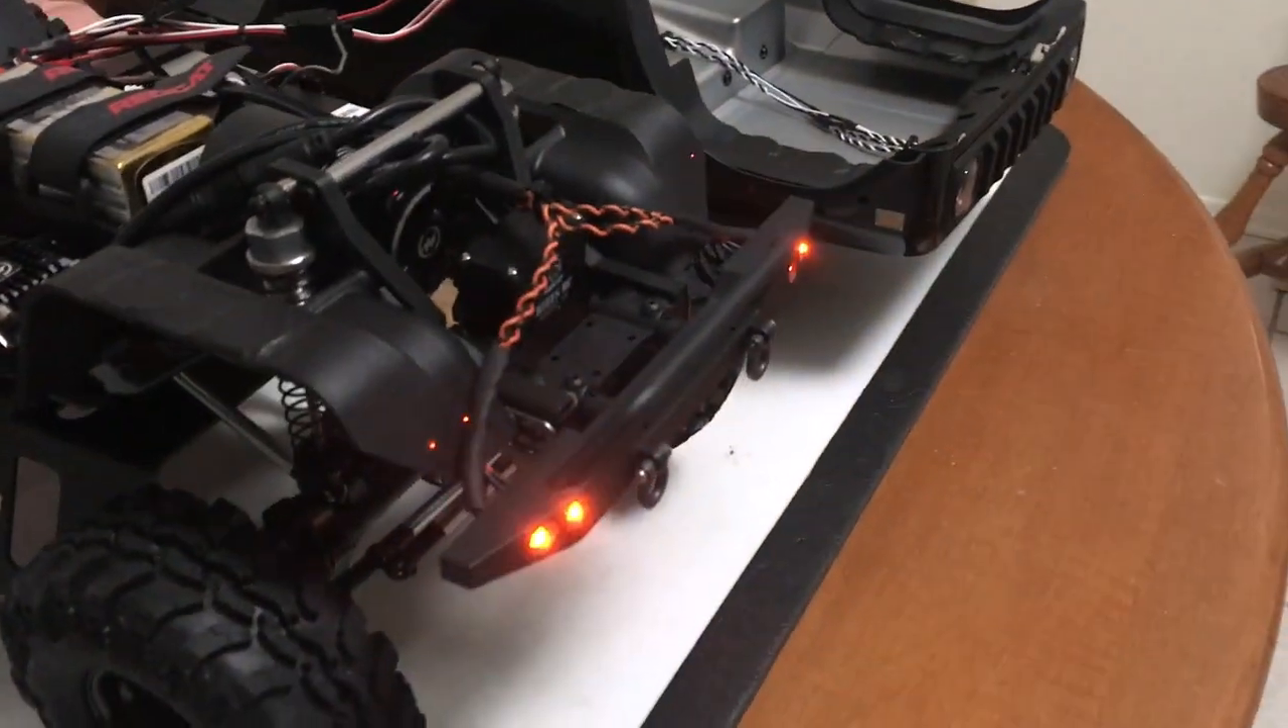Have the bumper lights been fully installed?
Yes.